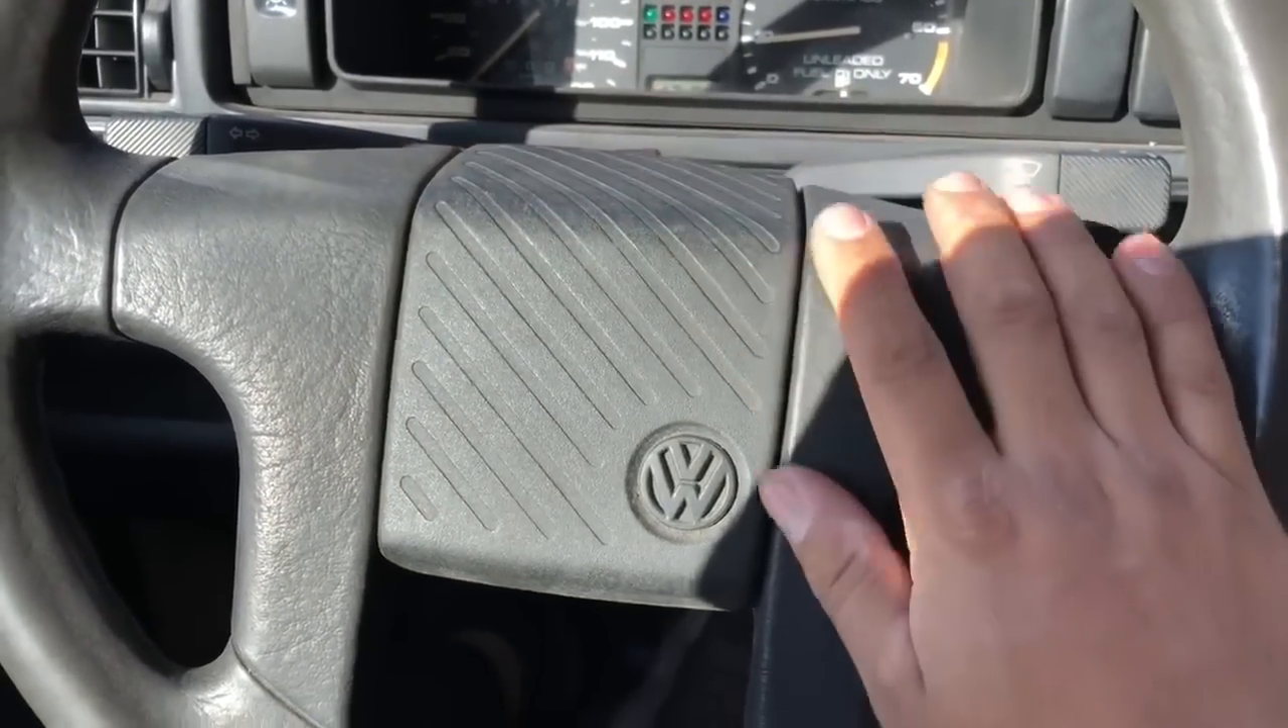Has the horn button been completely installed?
Yes.